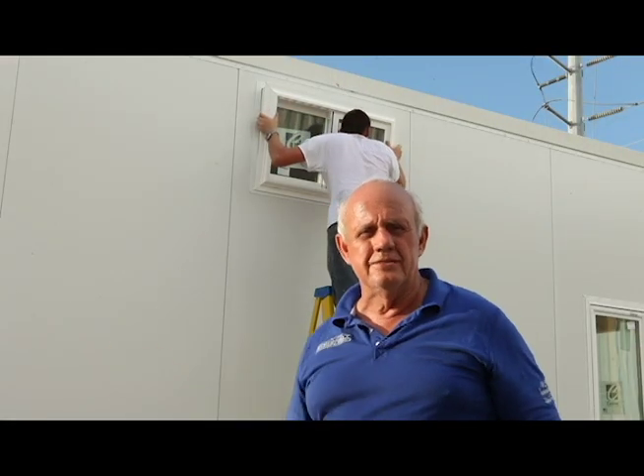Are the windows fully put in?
No.